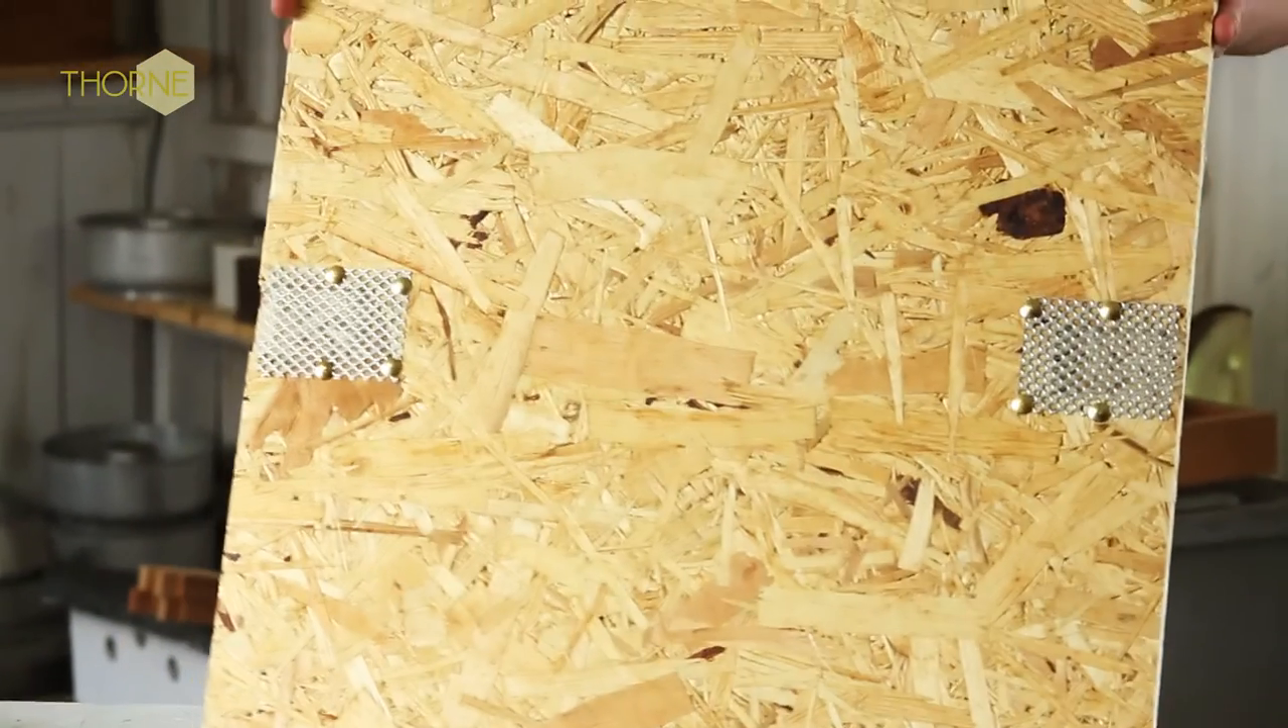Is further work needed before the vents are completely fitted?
No.